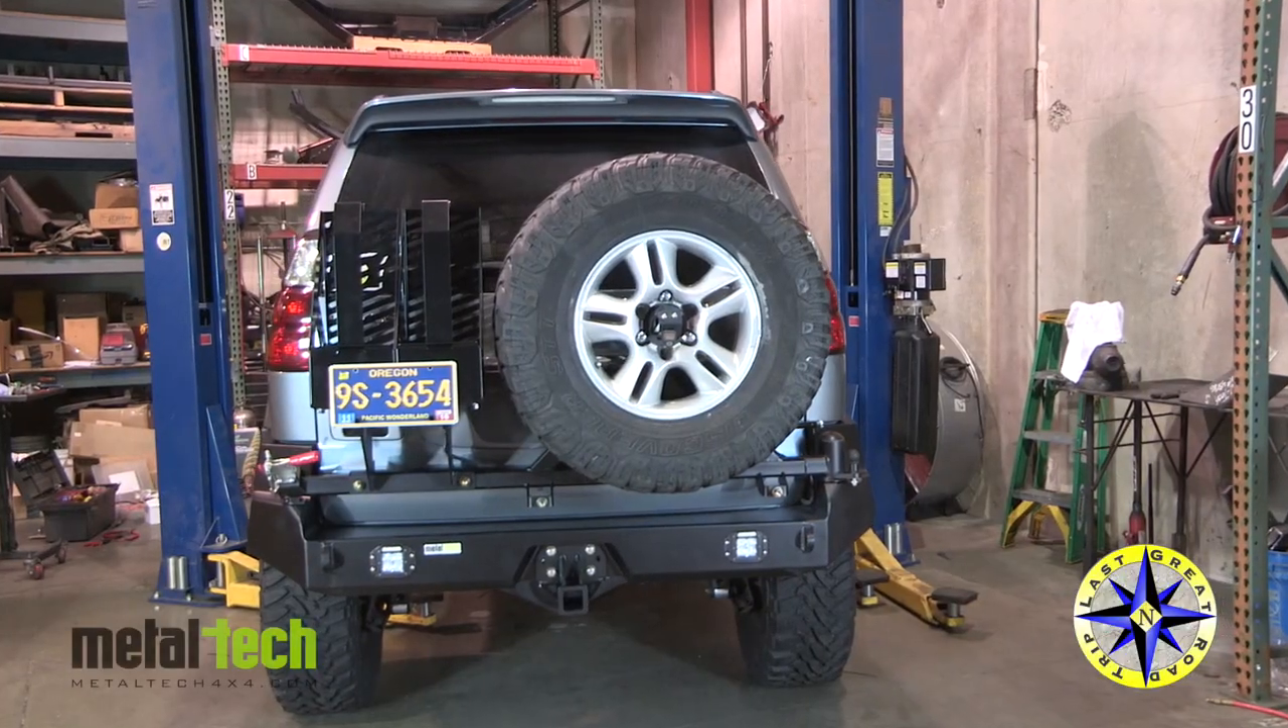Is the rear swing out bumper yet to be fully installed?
No.